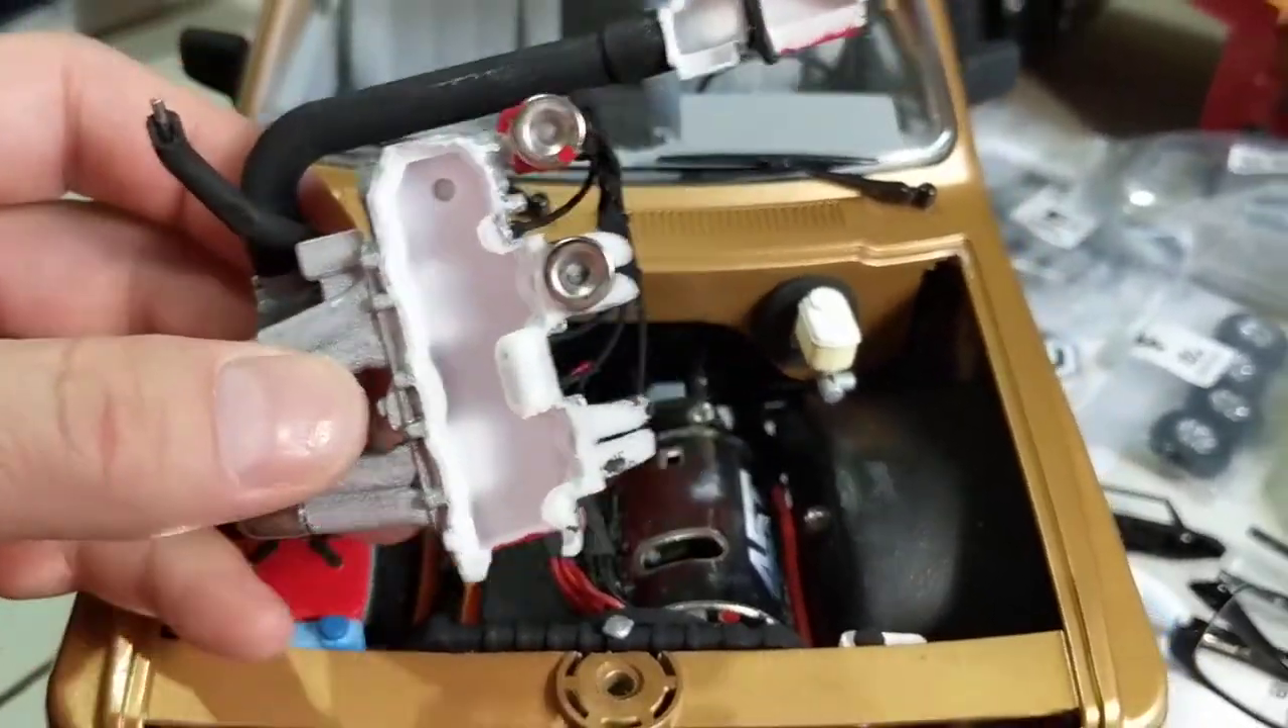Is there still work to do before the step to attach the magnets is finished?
No.